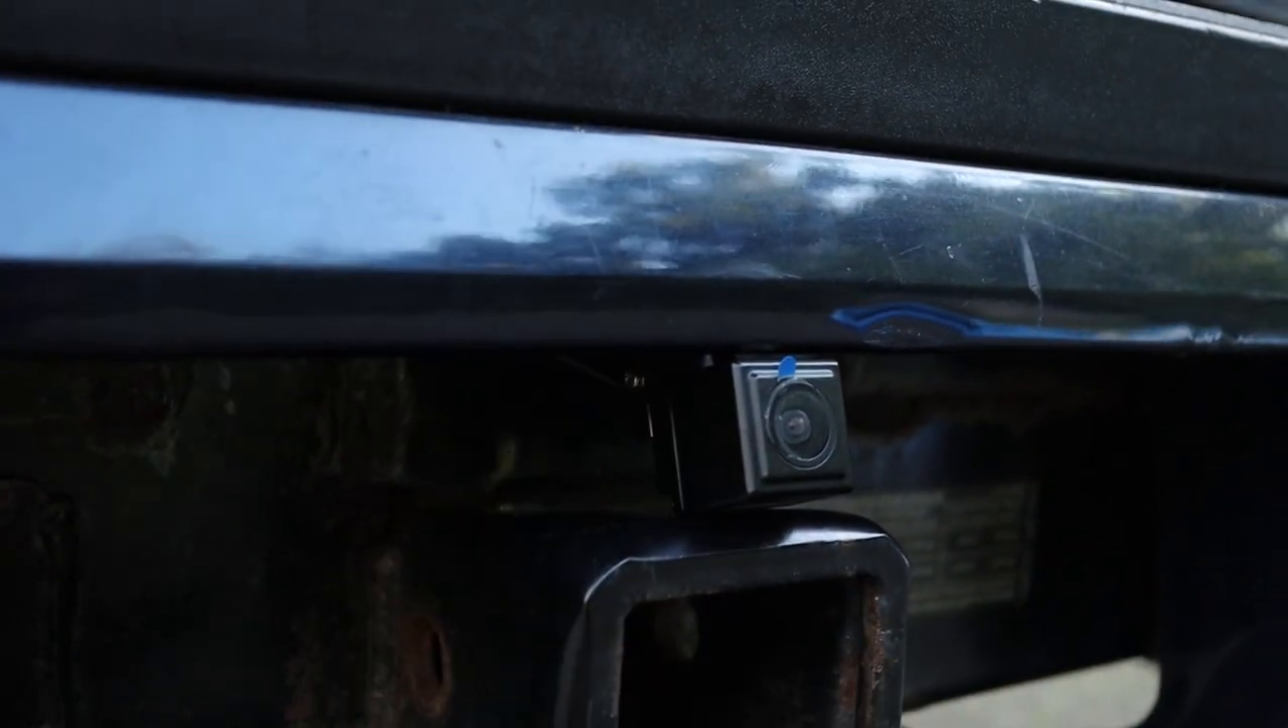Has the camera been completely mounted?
Yes.